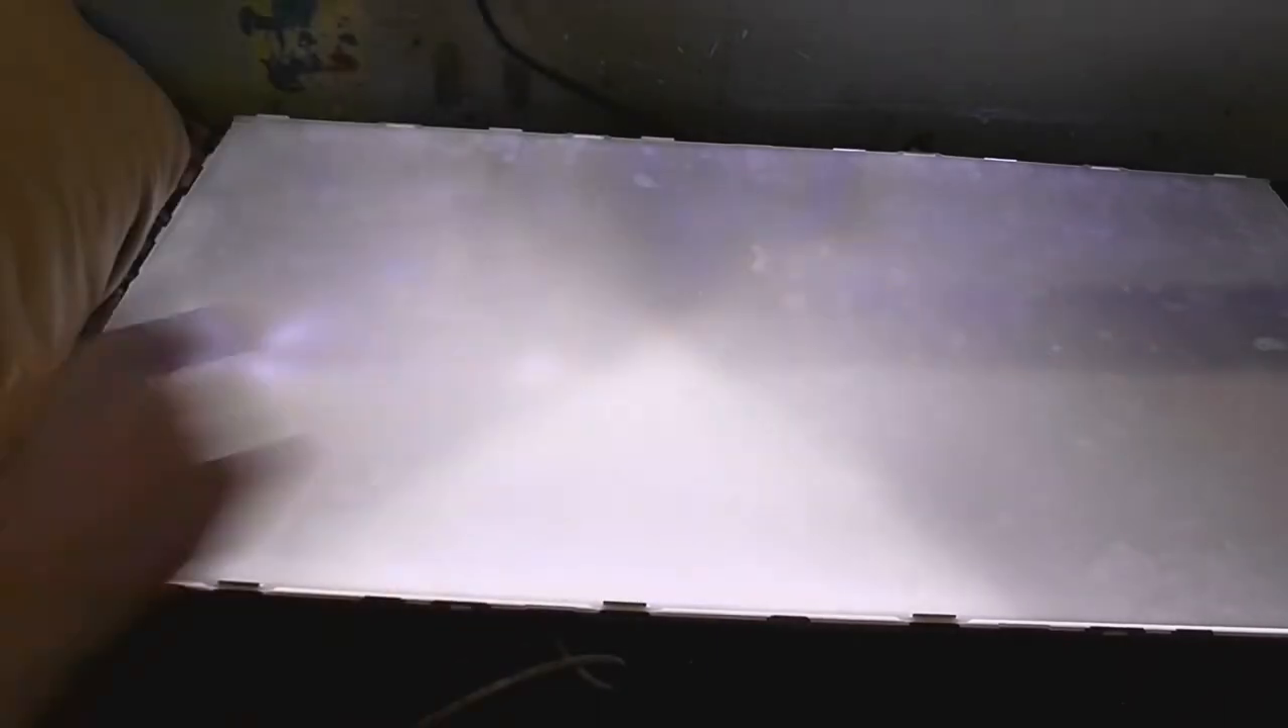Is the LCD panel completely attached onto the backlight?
No.